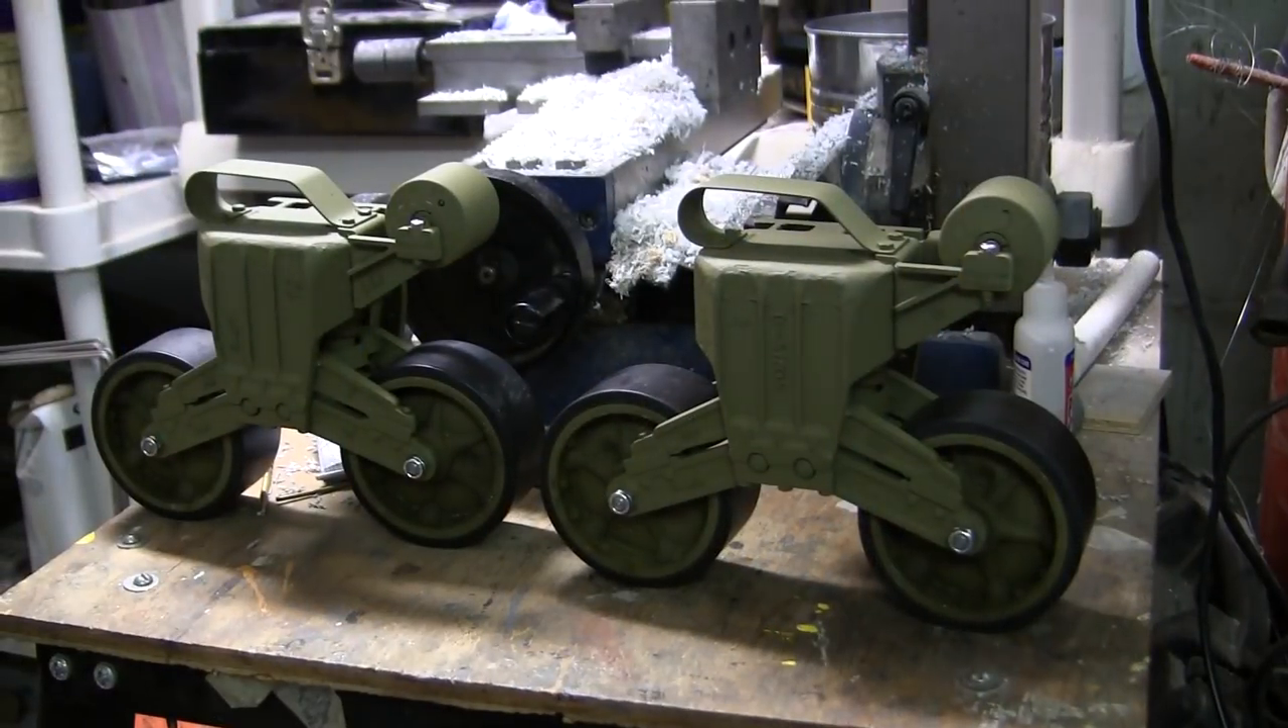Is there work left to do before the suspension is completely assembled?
No.